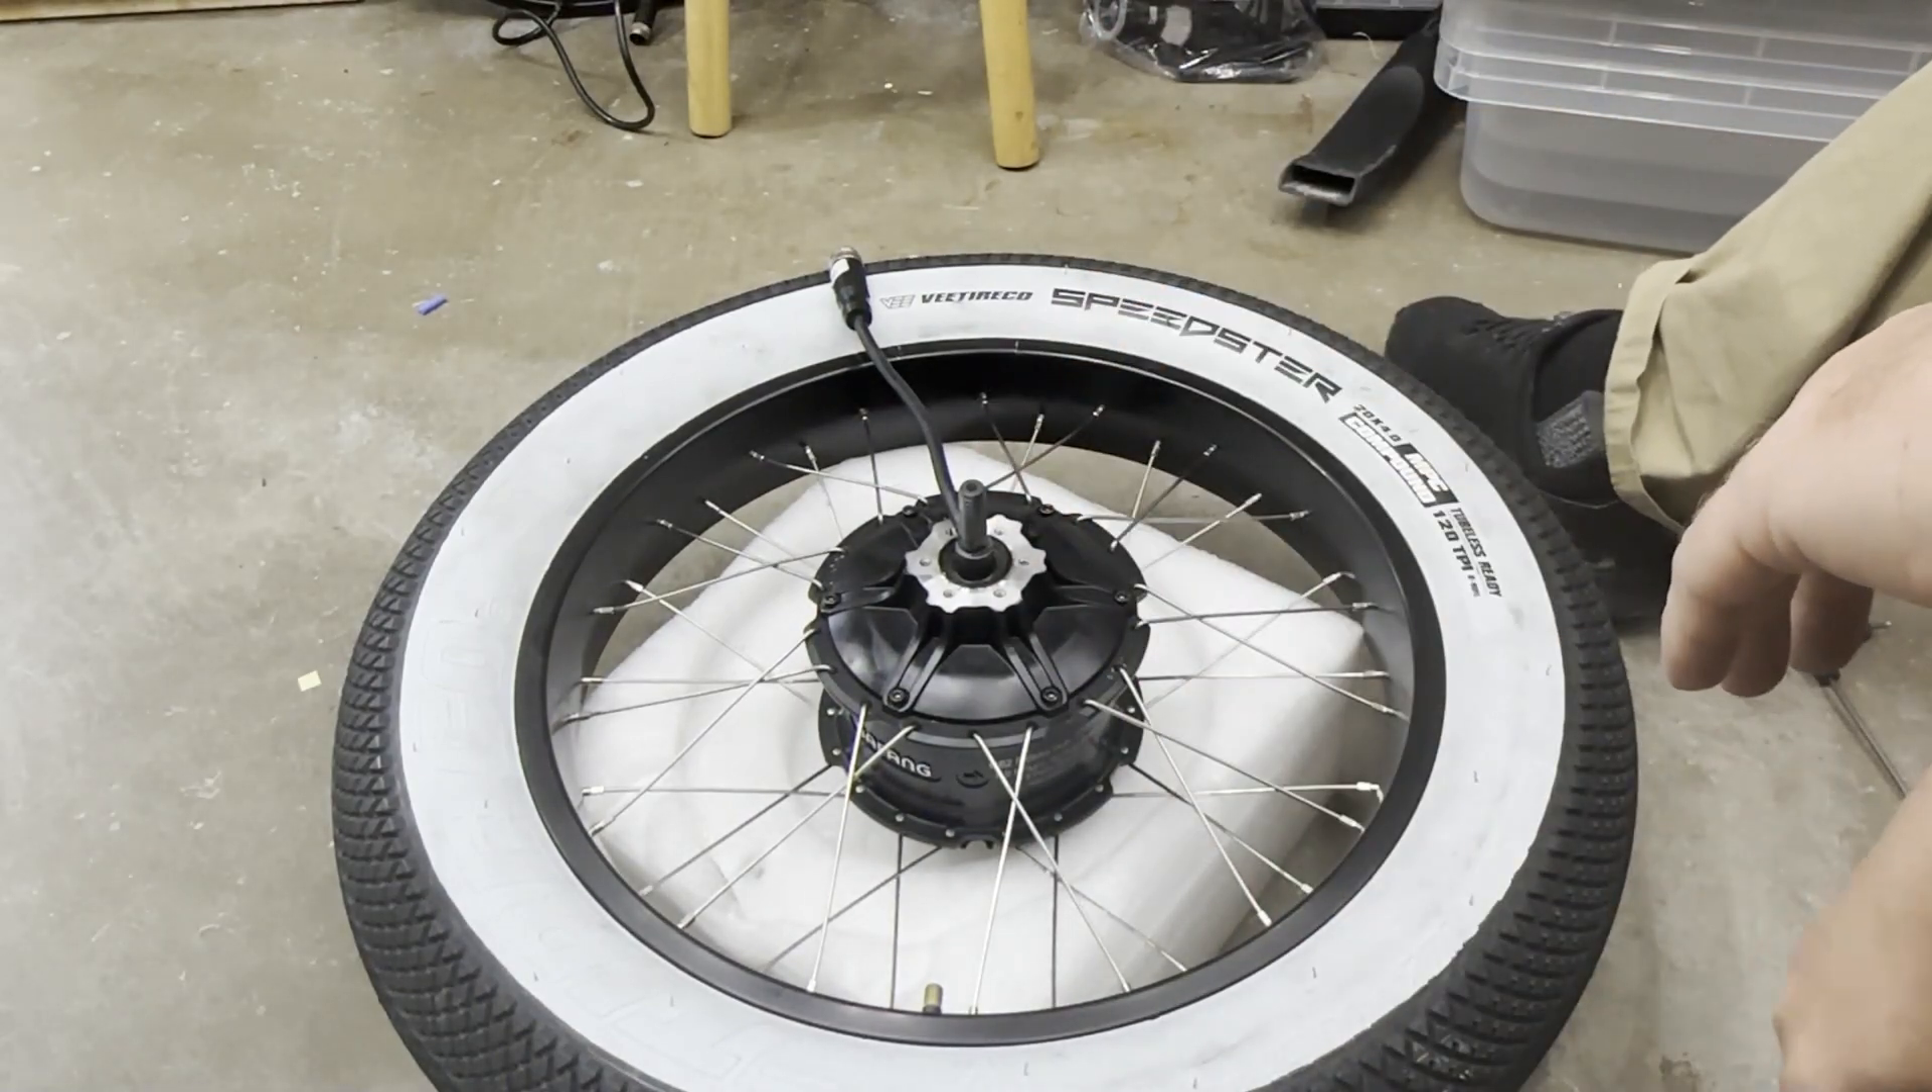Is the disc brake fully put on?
No.